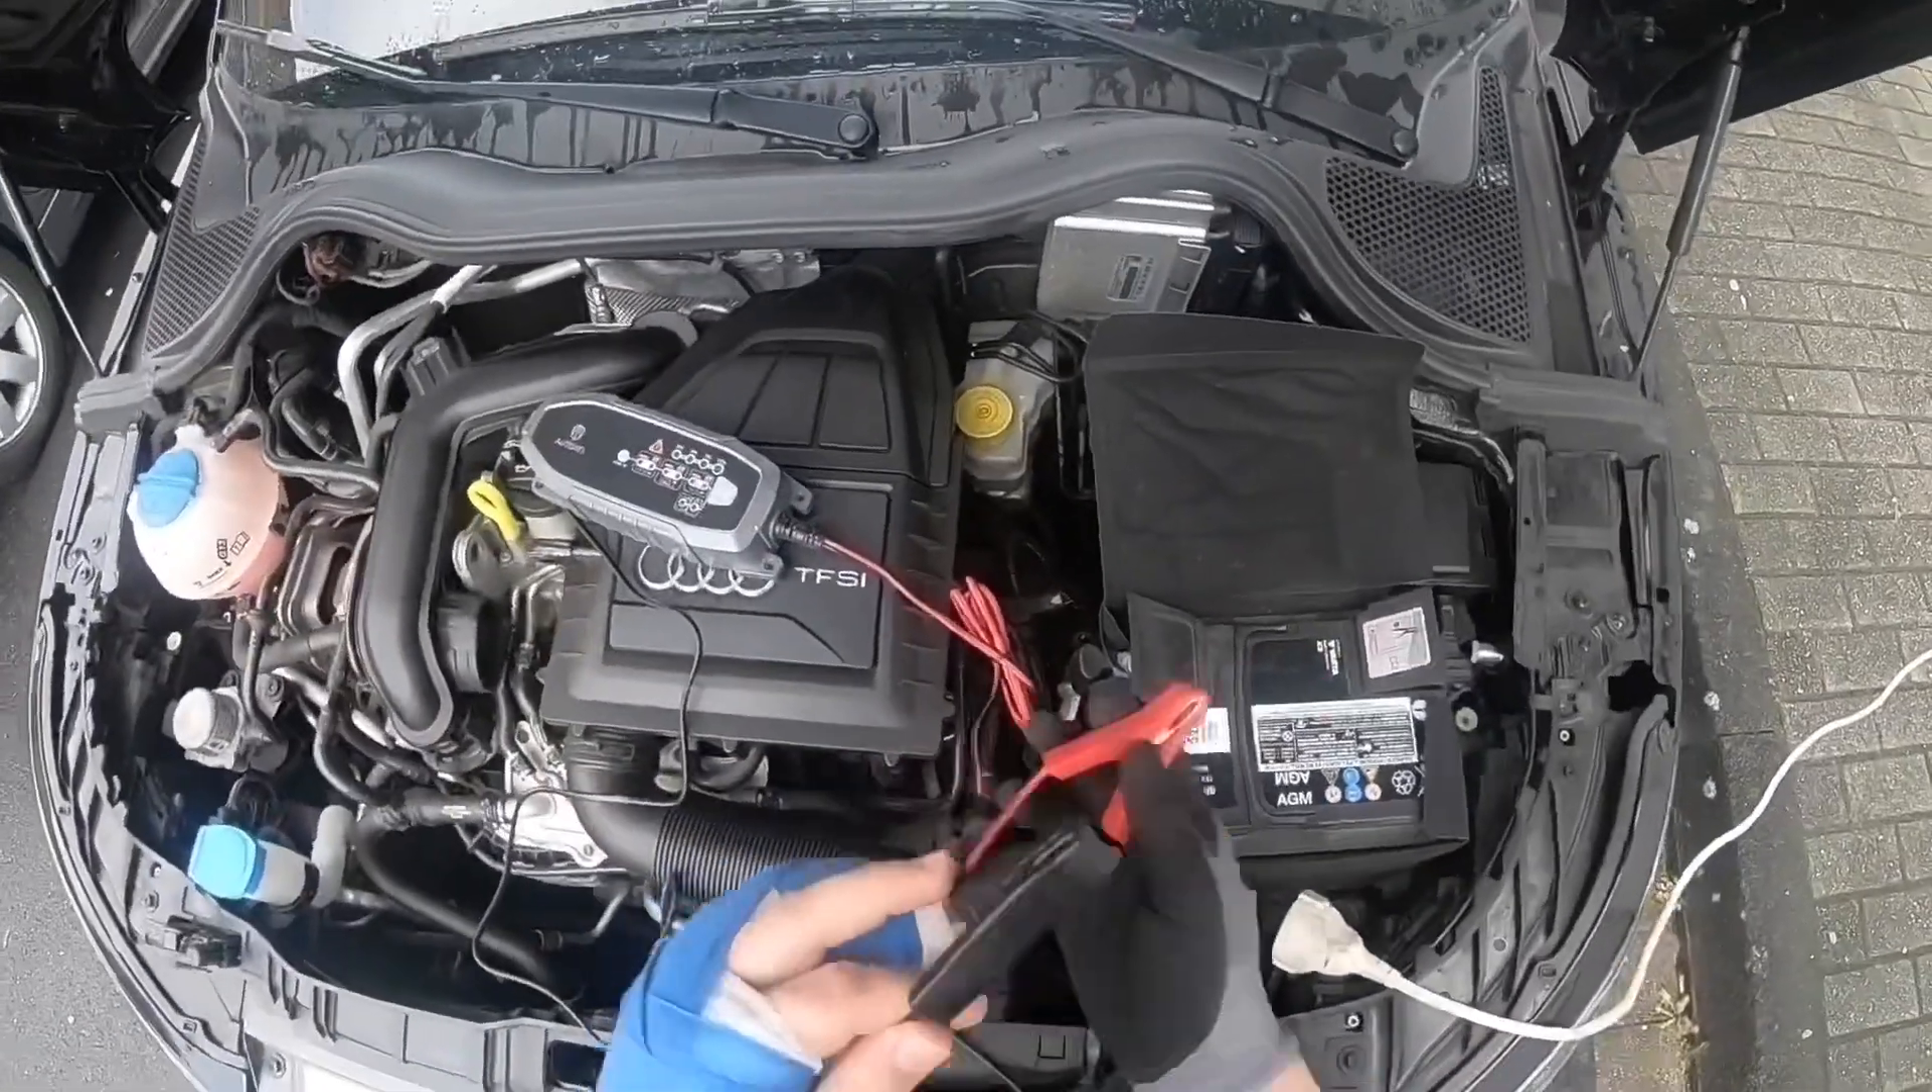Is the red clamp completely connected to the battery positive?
No.